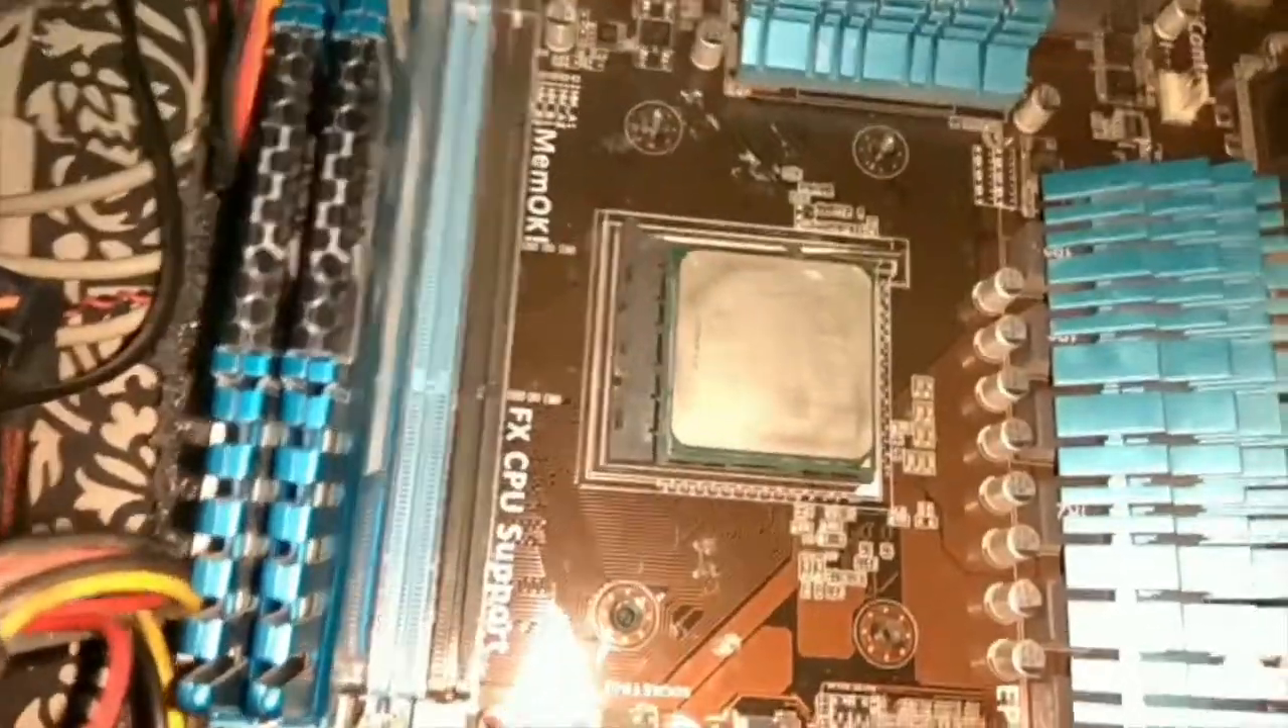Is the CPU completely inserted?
Yes.